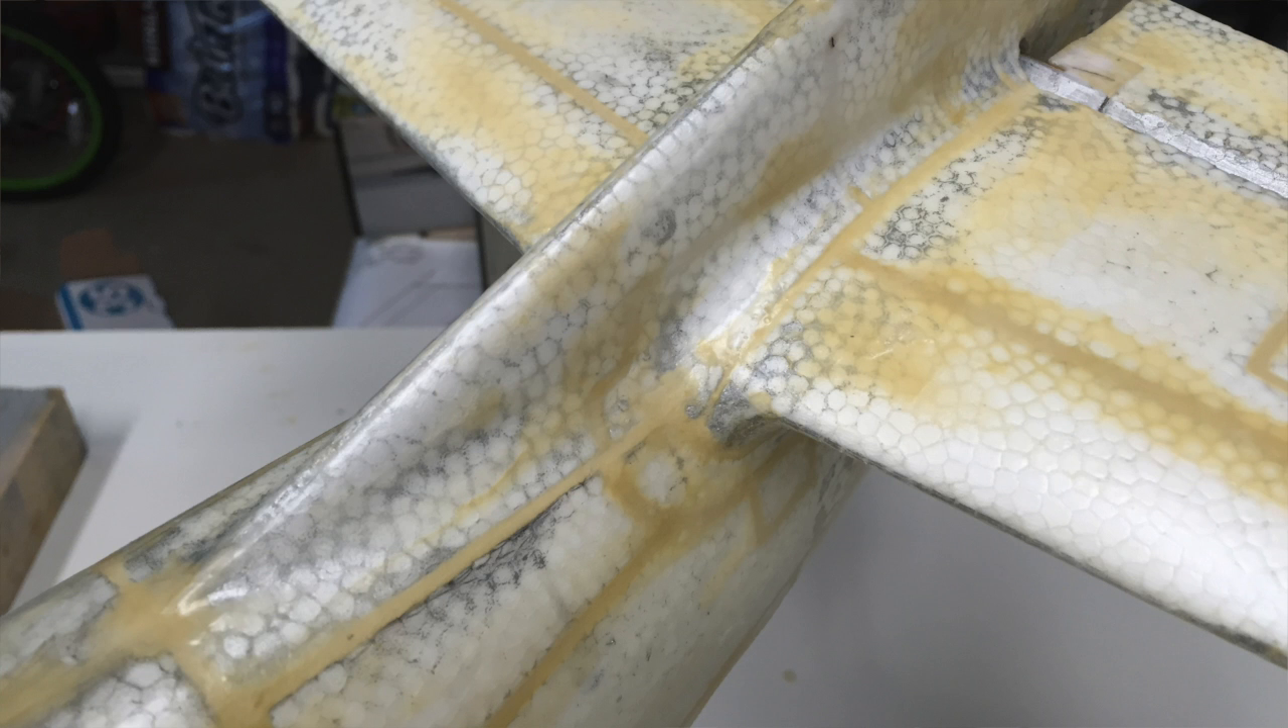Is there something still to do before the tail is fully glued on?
No.